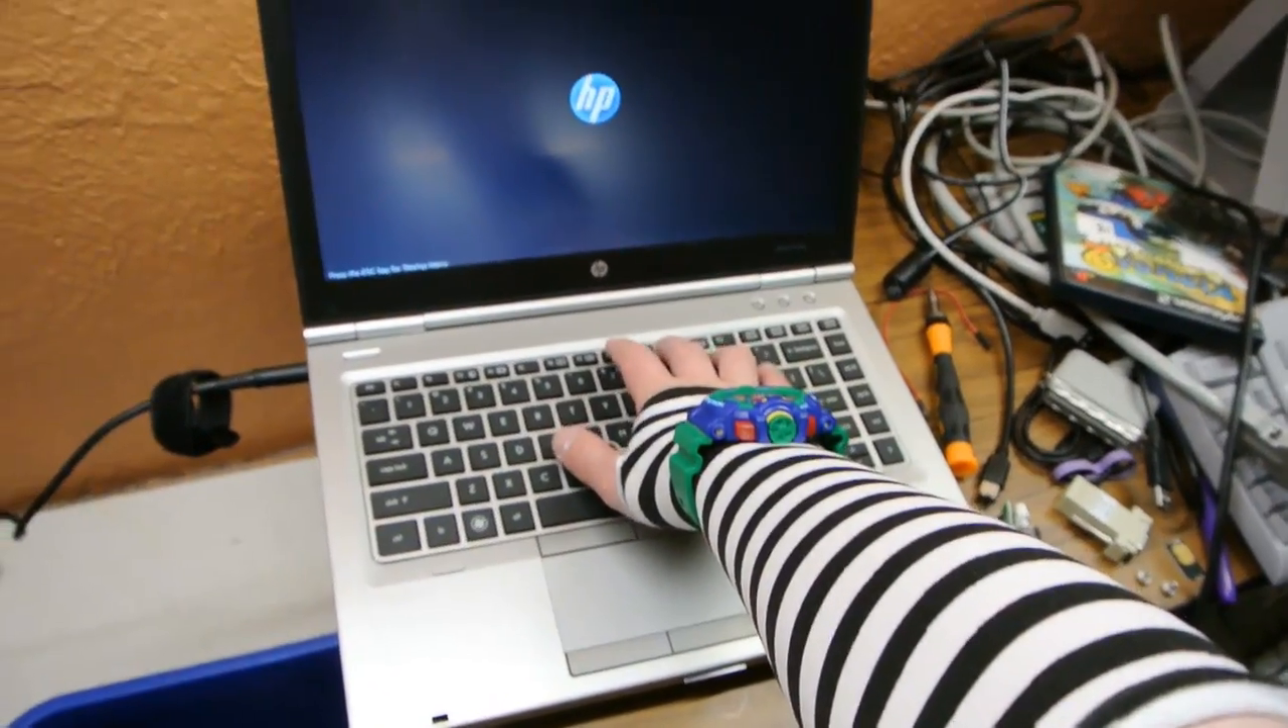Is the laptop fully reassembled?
Yes.